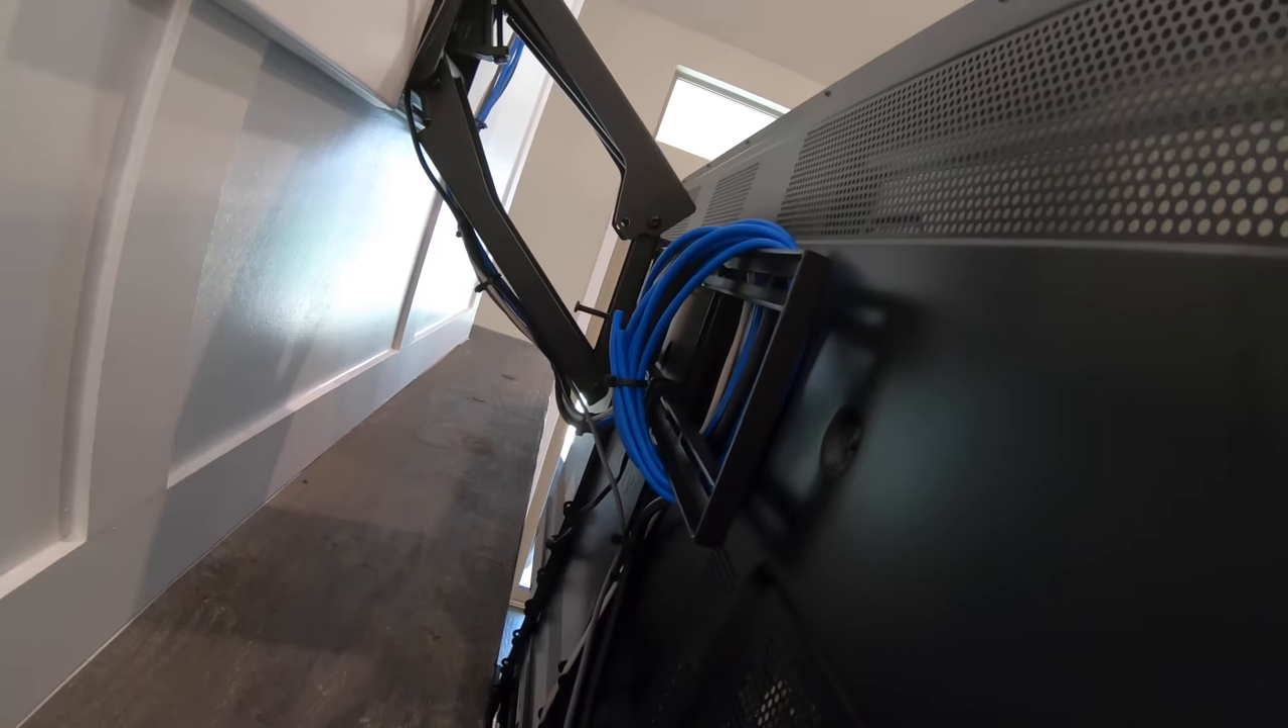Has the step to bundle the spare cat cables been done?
Yes.